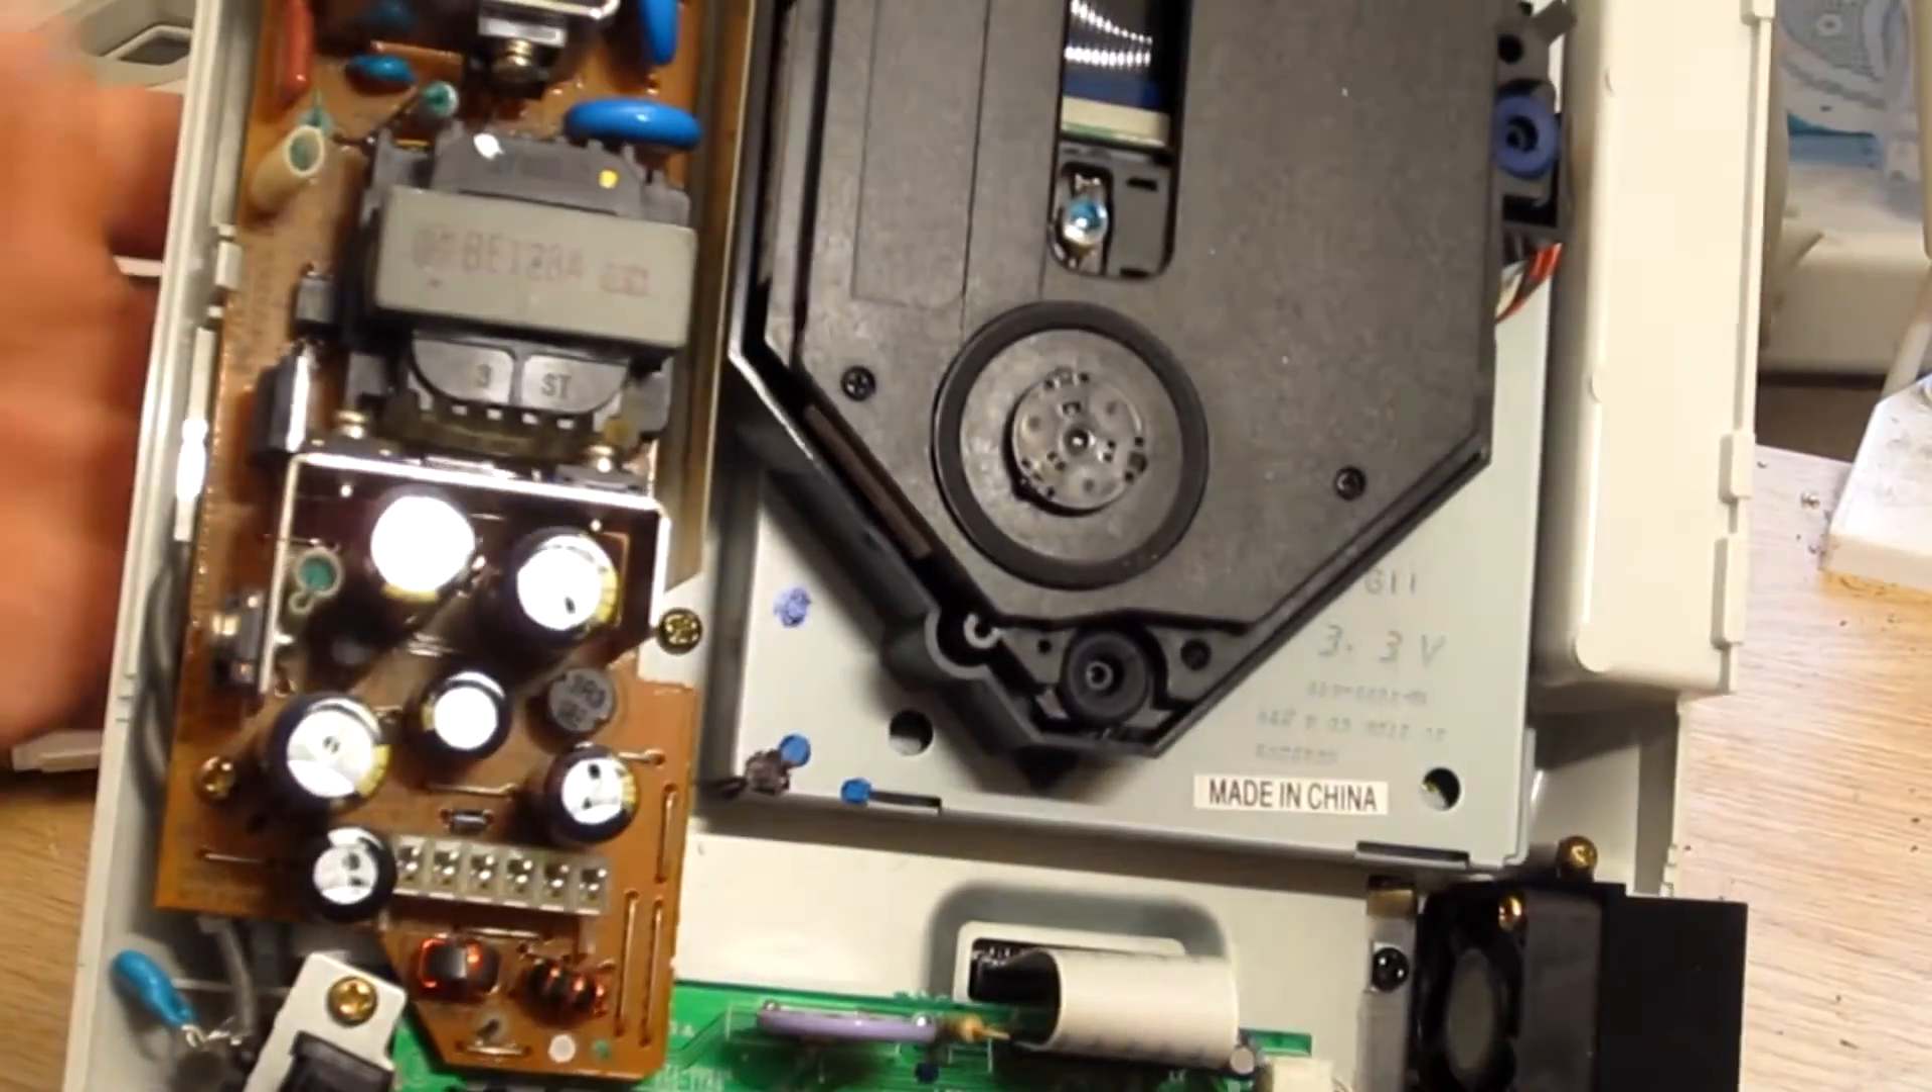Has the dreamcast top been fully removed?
Yes.